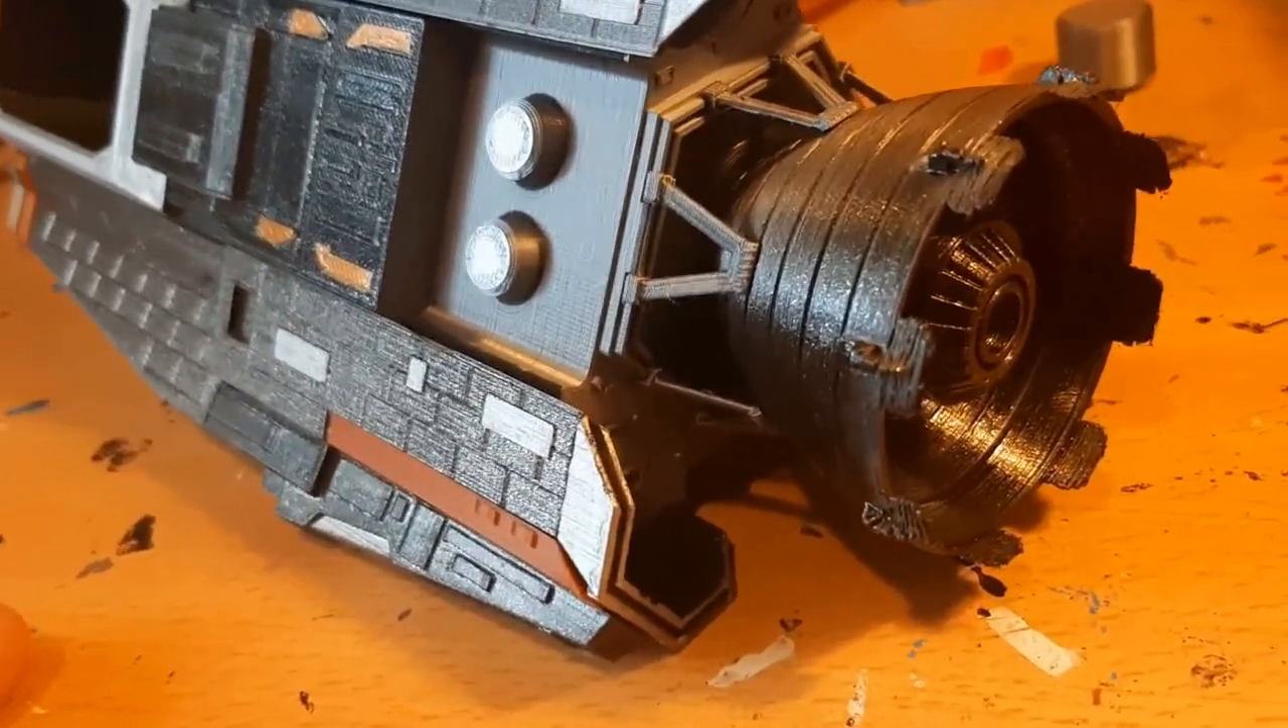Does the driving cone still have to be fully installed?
No.